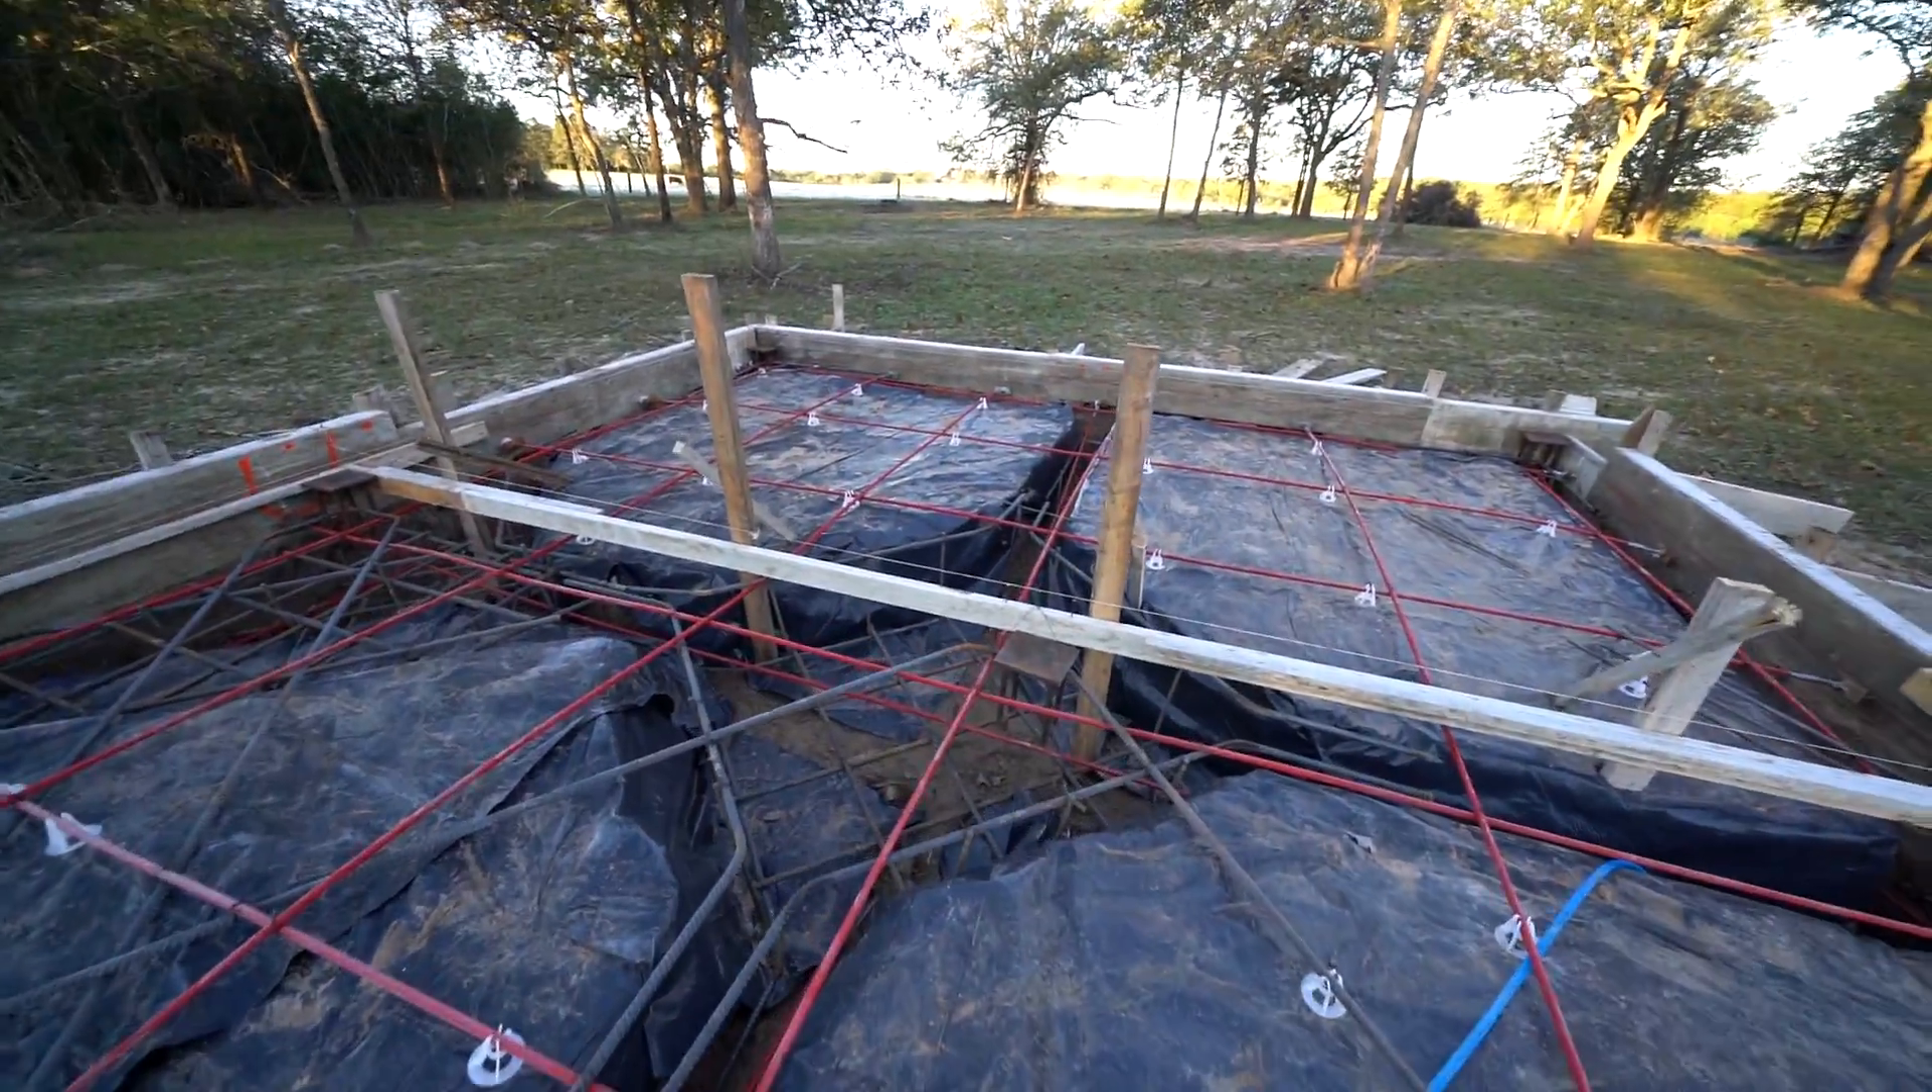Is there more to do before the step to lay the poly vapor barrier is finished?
No.